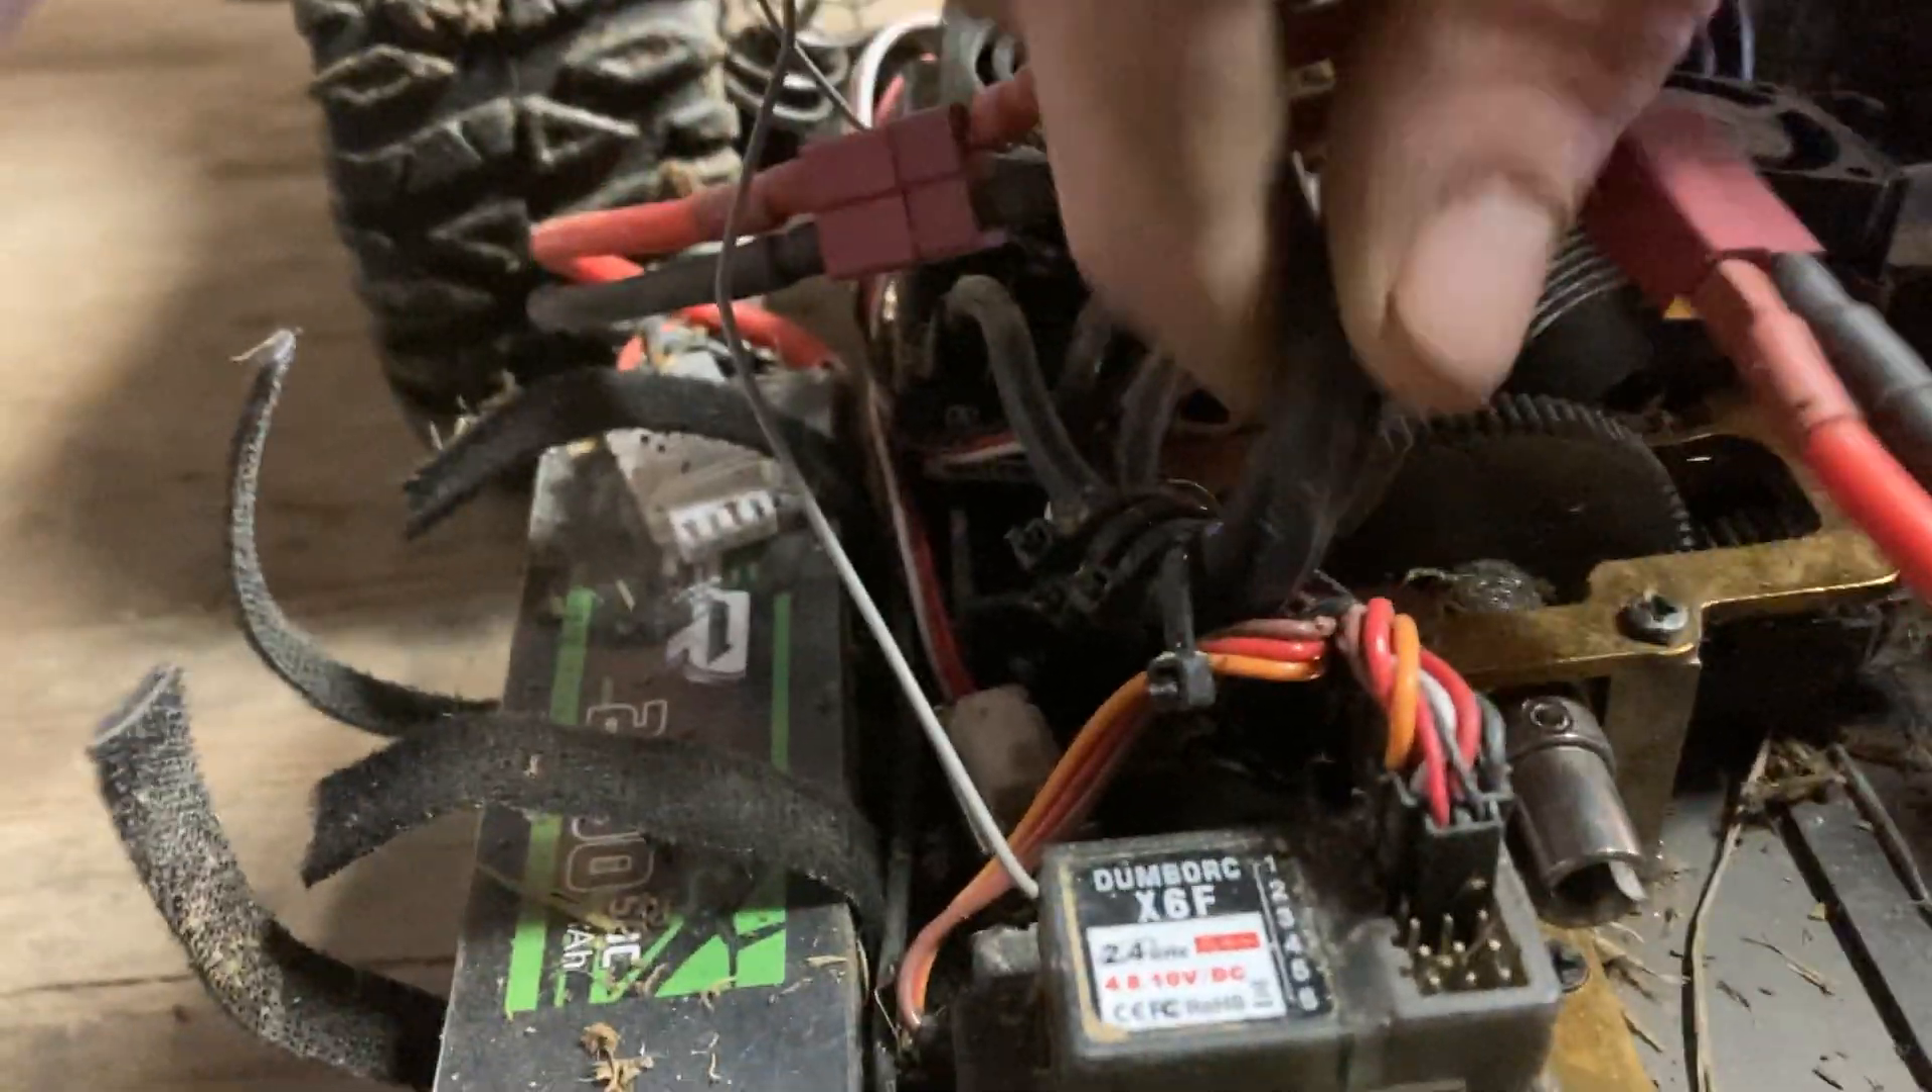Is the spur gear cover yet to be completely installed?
Yes.